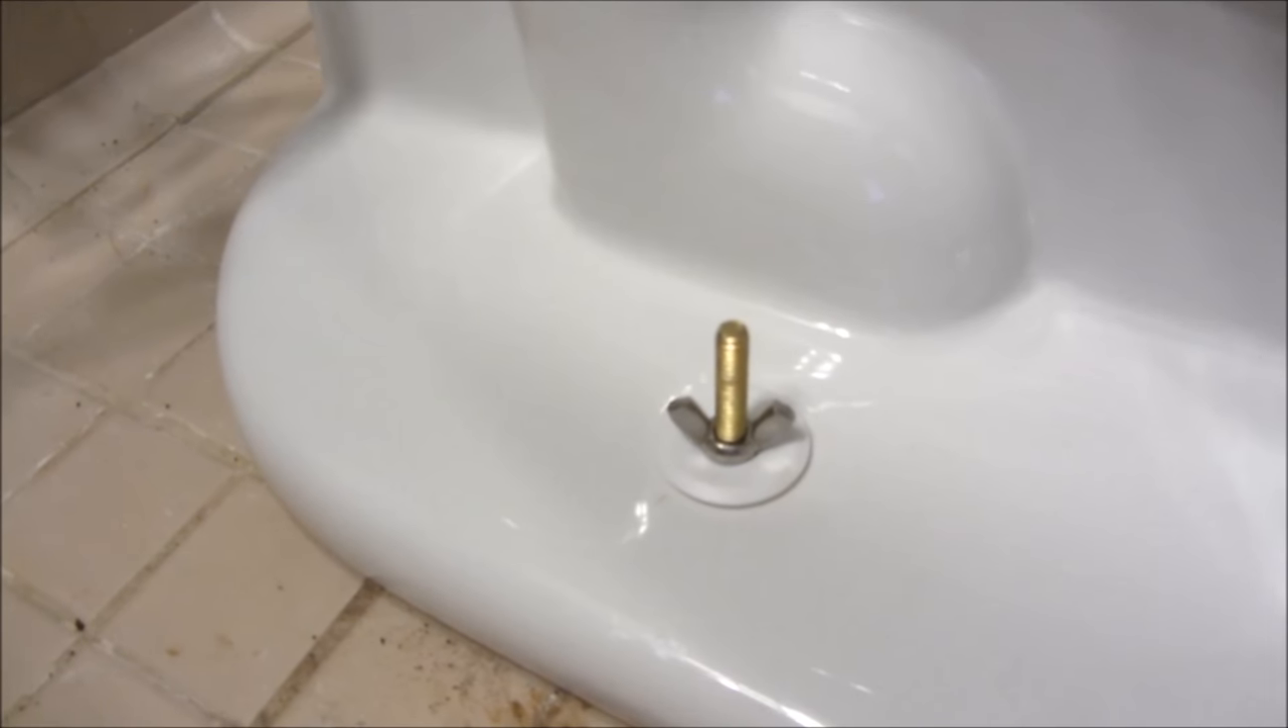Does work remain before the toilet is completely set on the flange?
No.